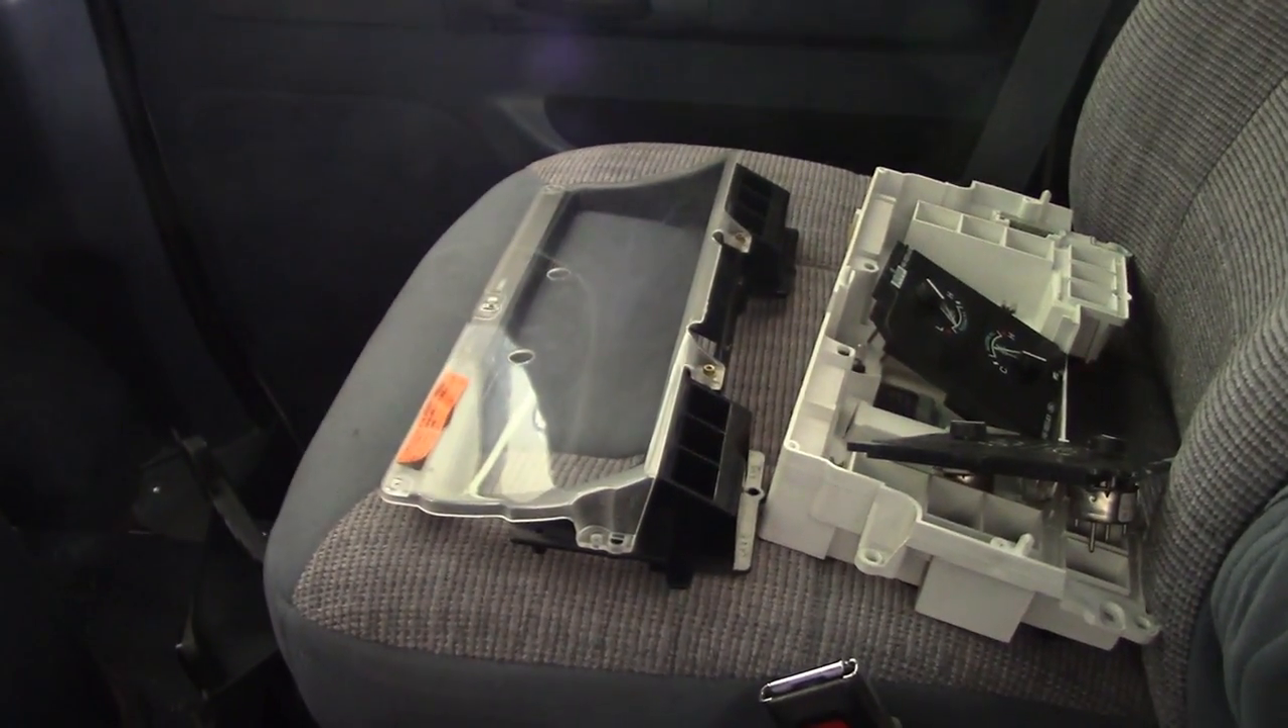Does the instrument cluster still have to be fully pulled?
No.